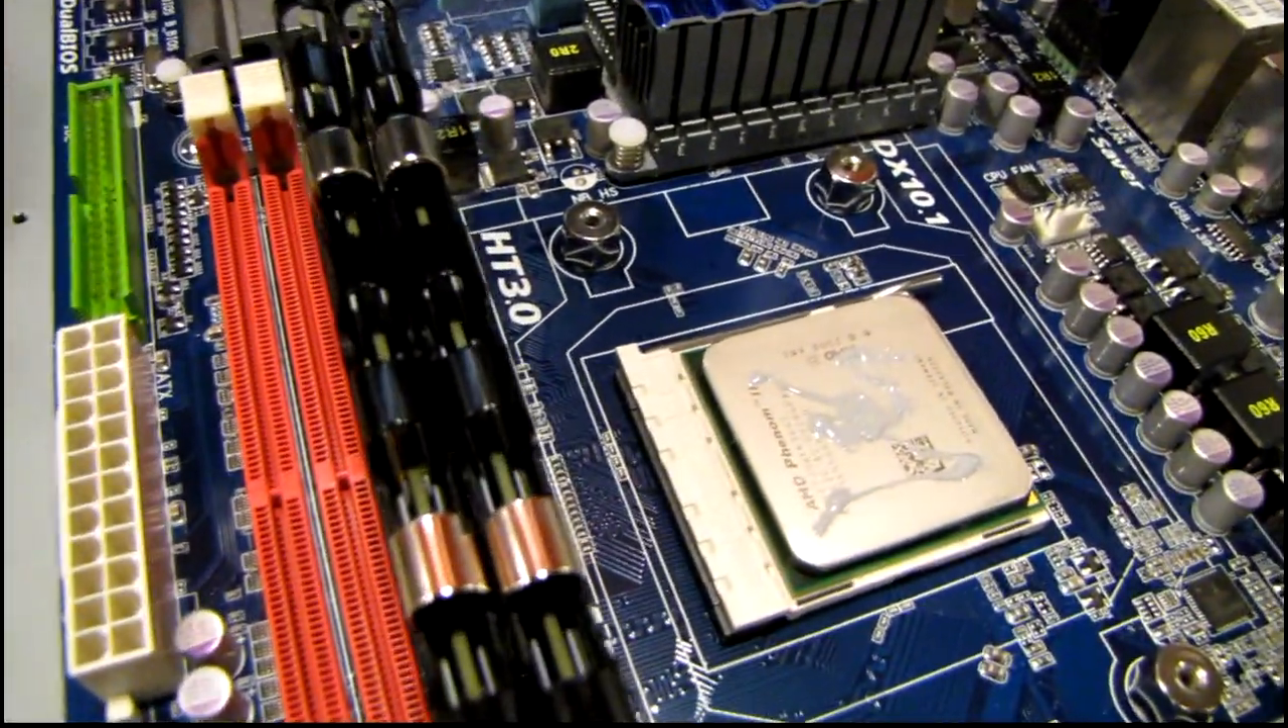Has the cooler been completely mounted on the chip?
No.